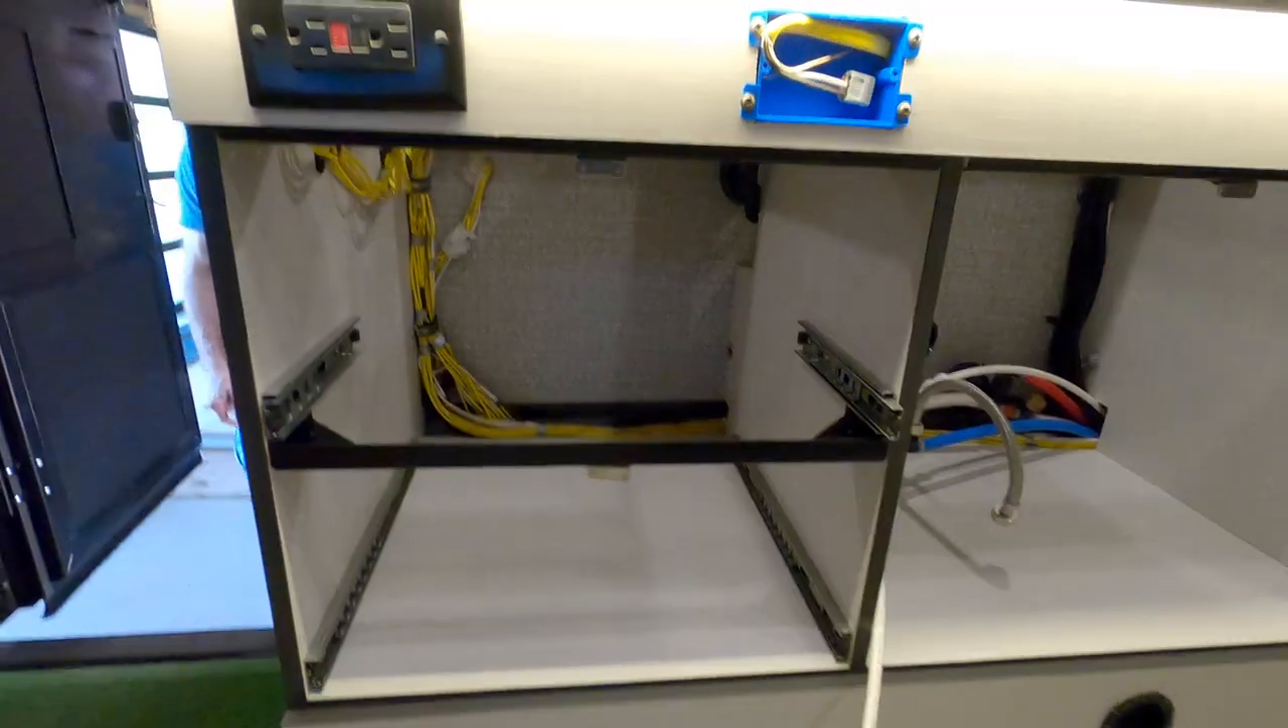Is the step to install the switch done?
No.